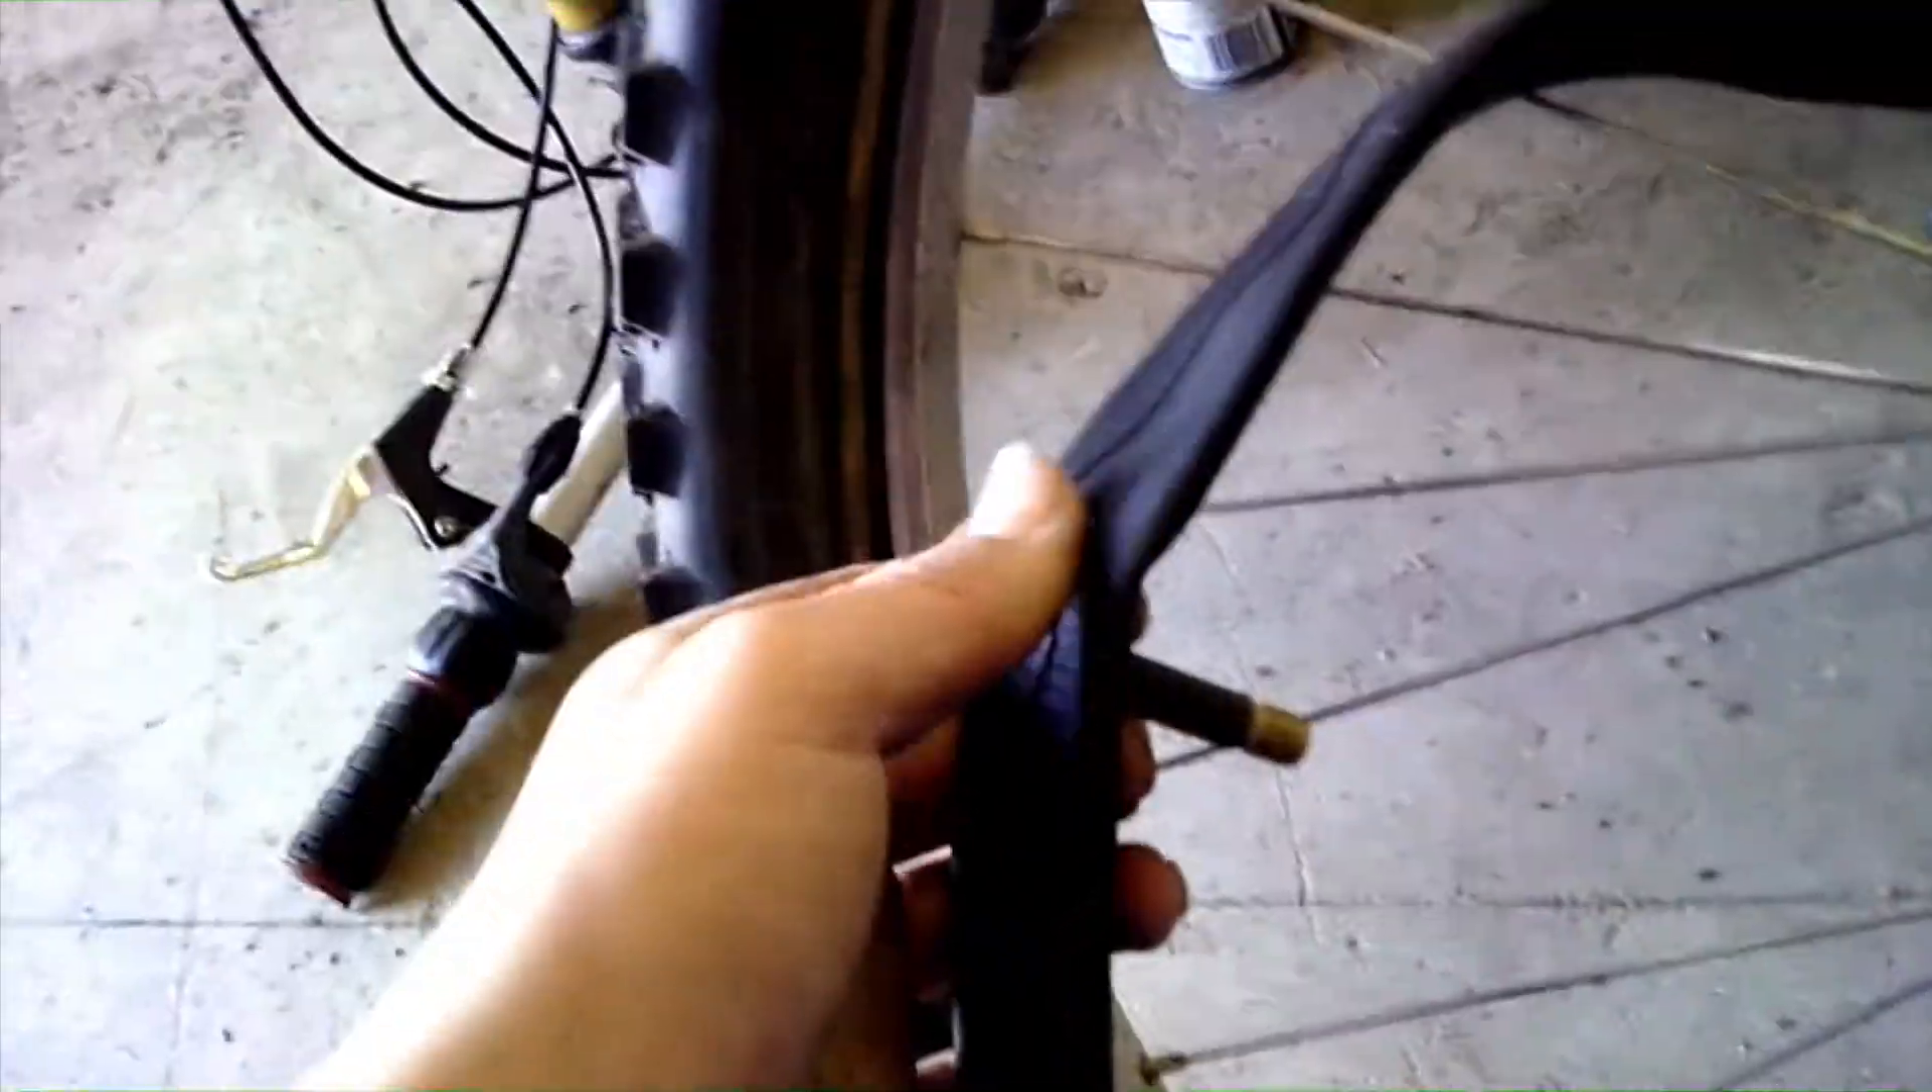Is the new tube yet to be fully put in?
Yes.